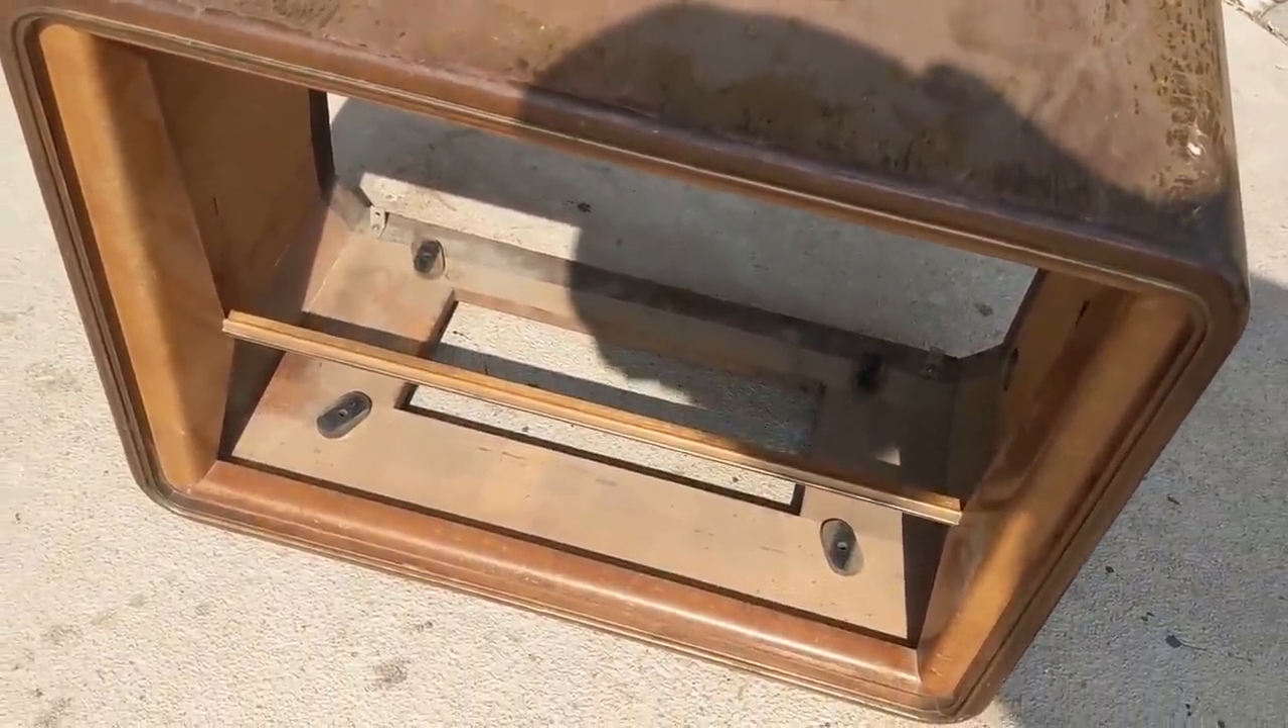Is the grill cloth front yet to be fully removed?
No.